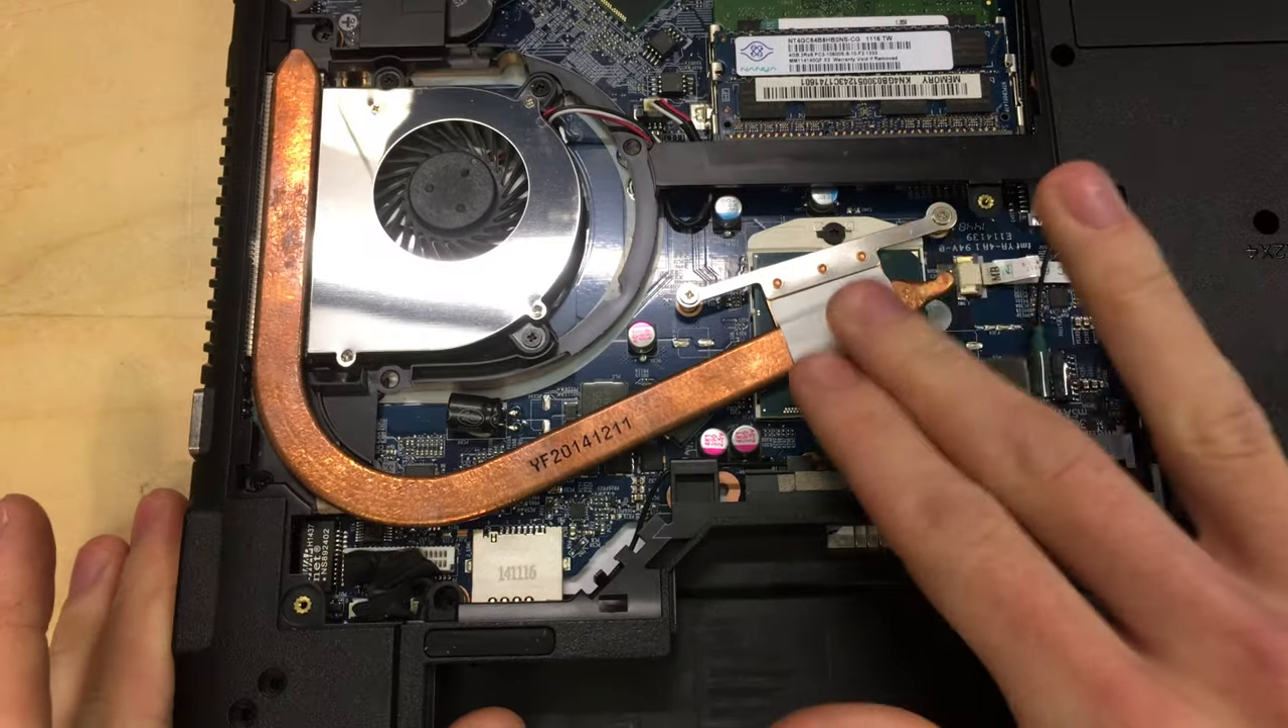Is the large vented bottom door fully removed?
Yes.